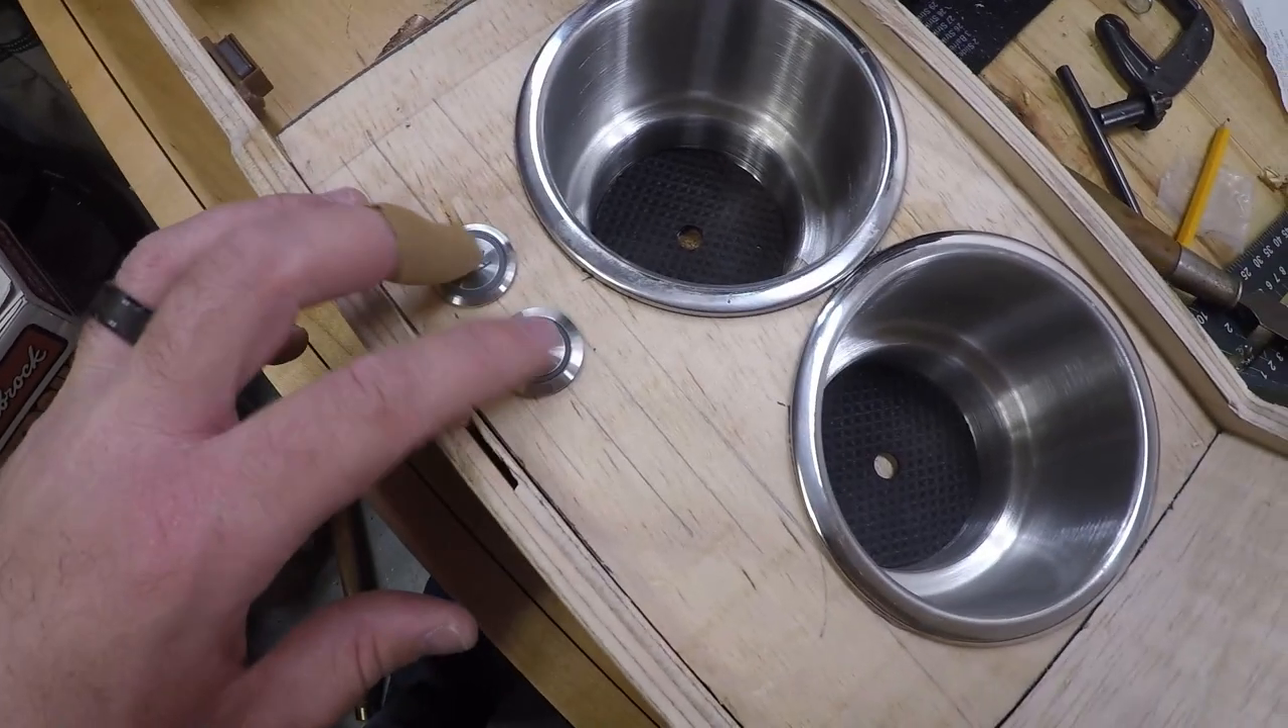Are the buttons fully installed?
Yes.